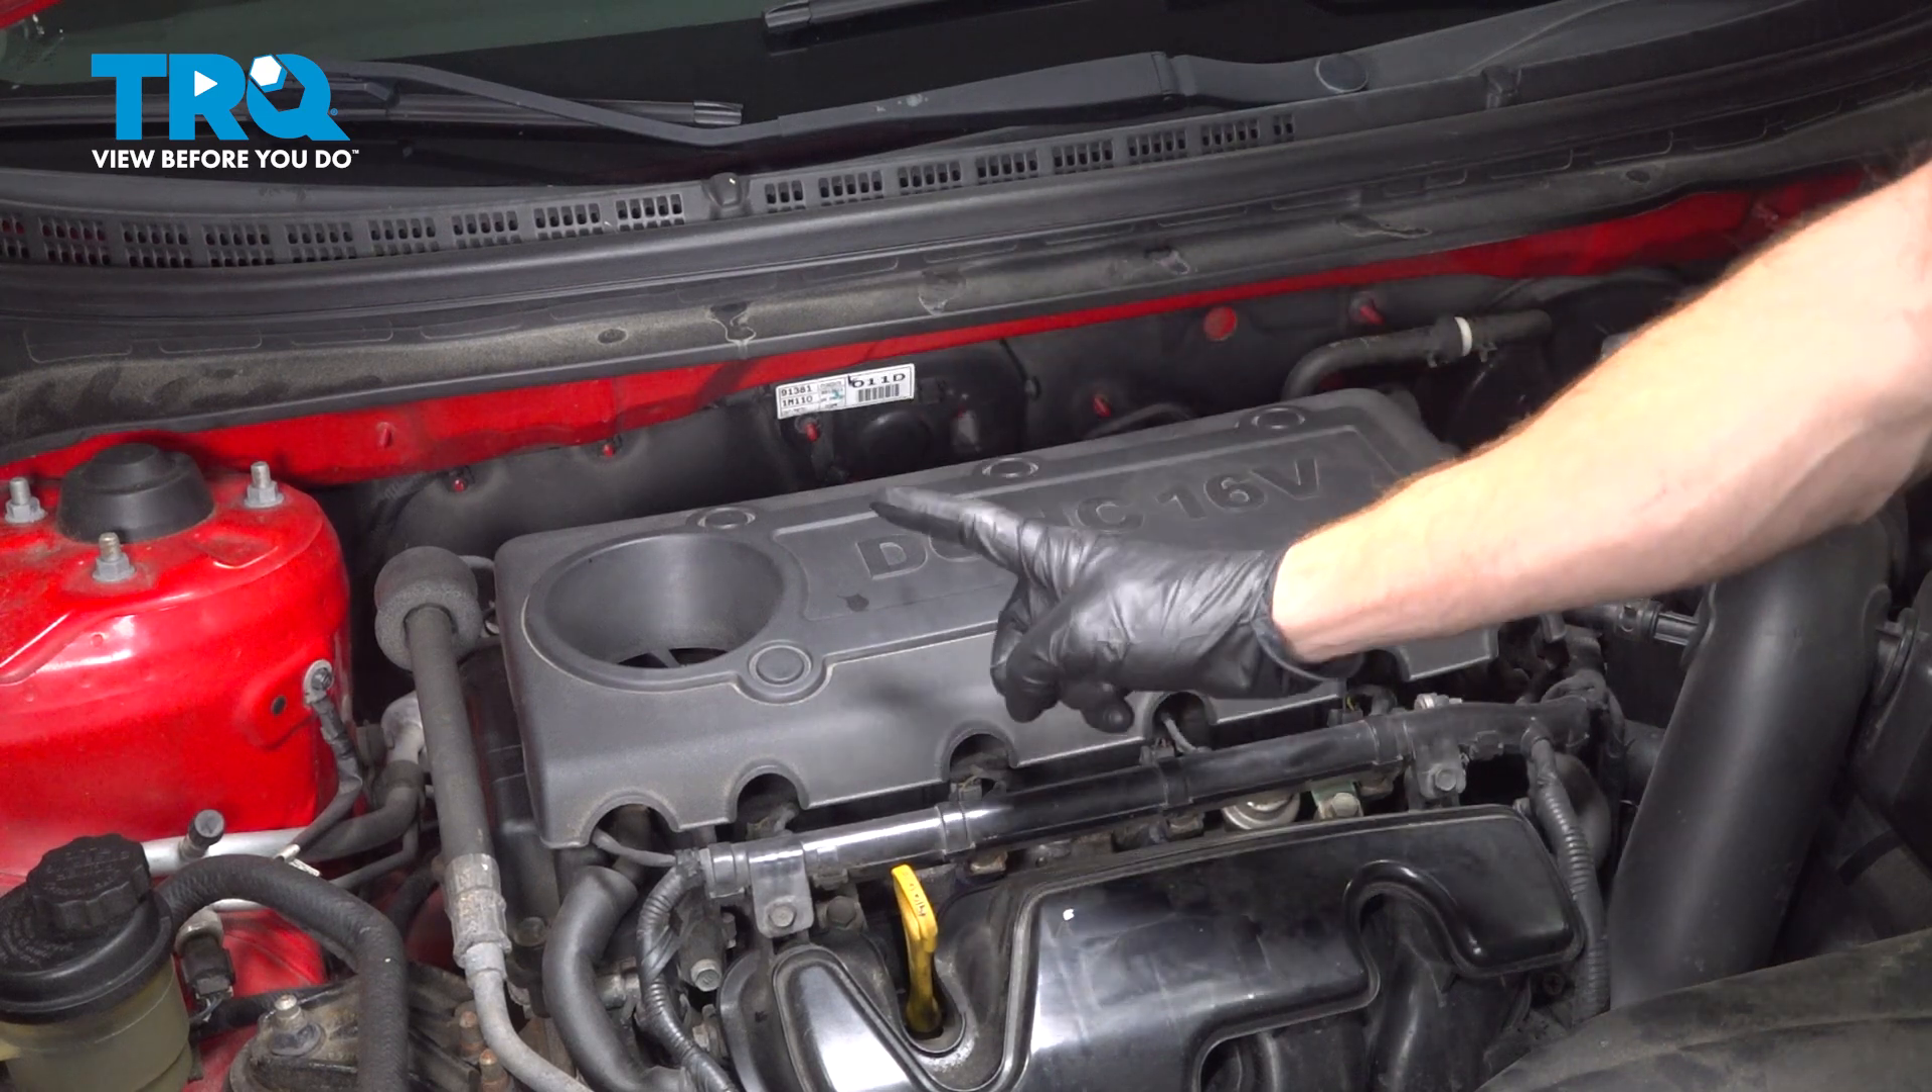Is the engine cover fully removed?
No.